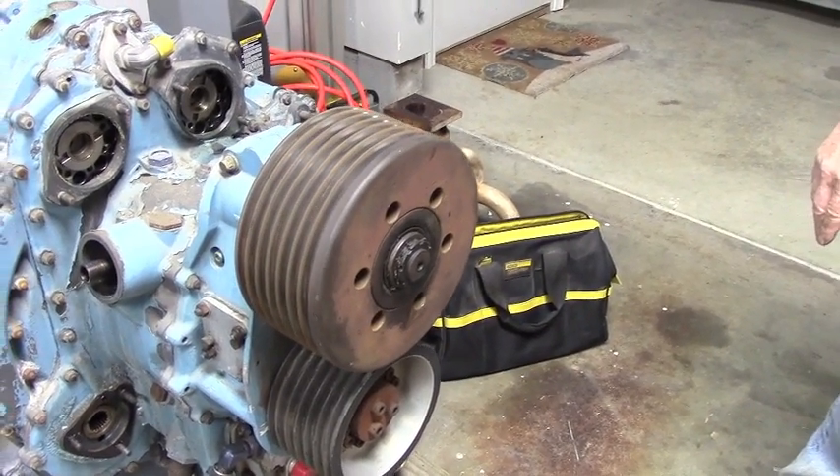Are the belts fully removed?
Yes.